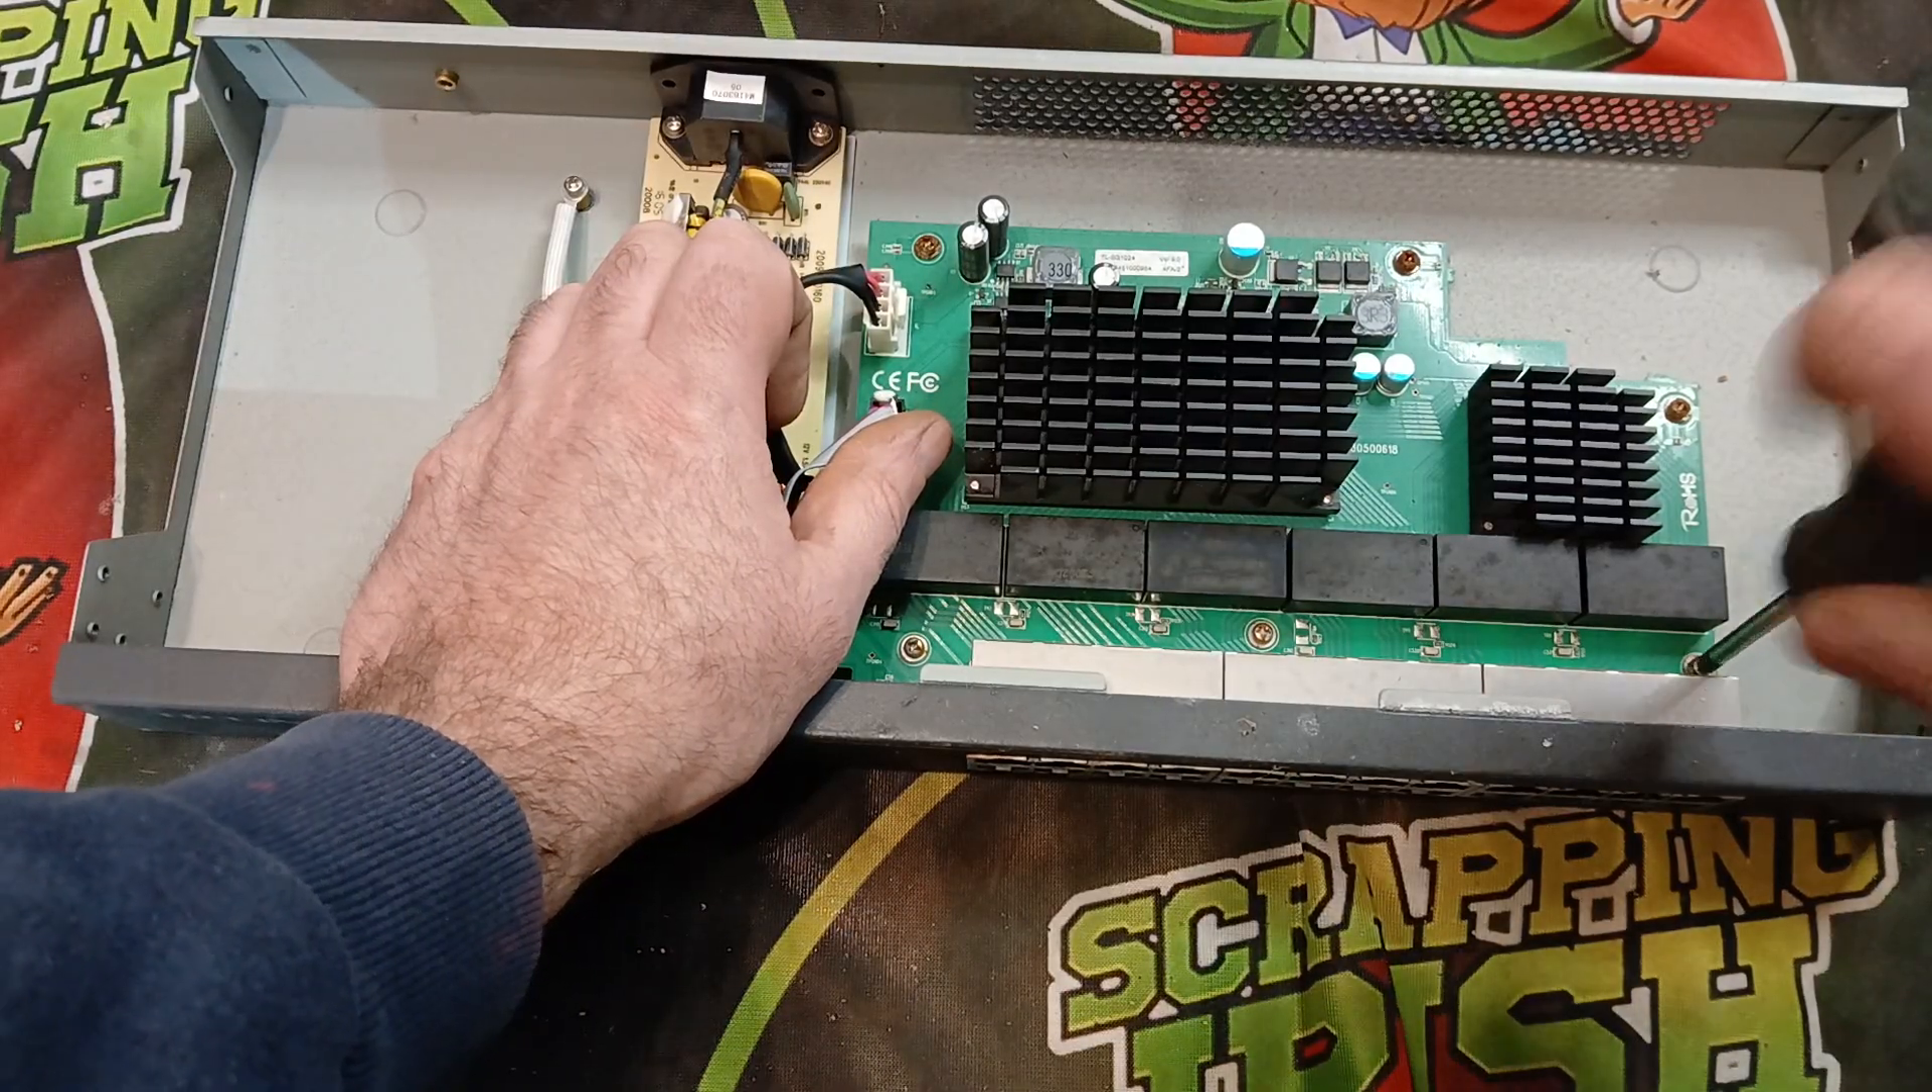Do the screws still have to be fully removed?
Yes.